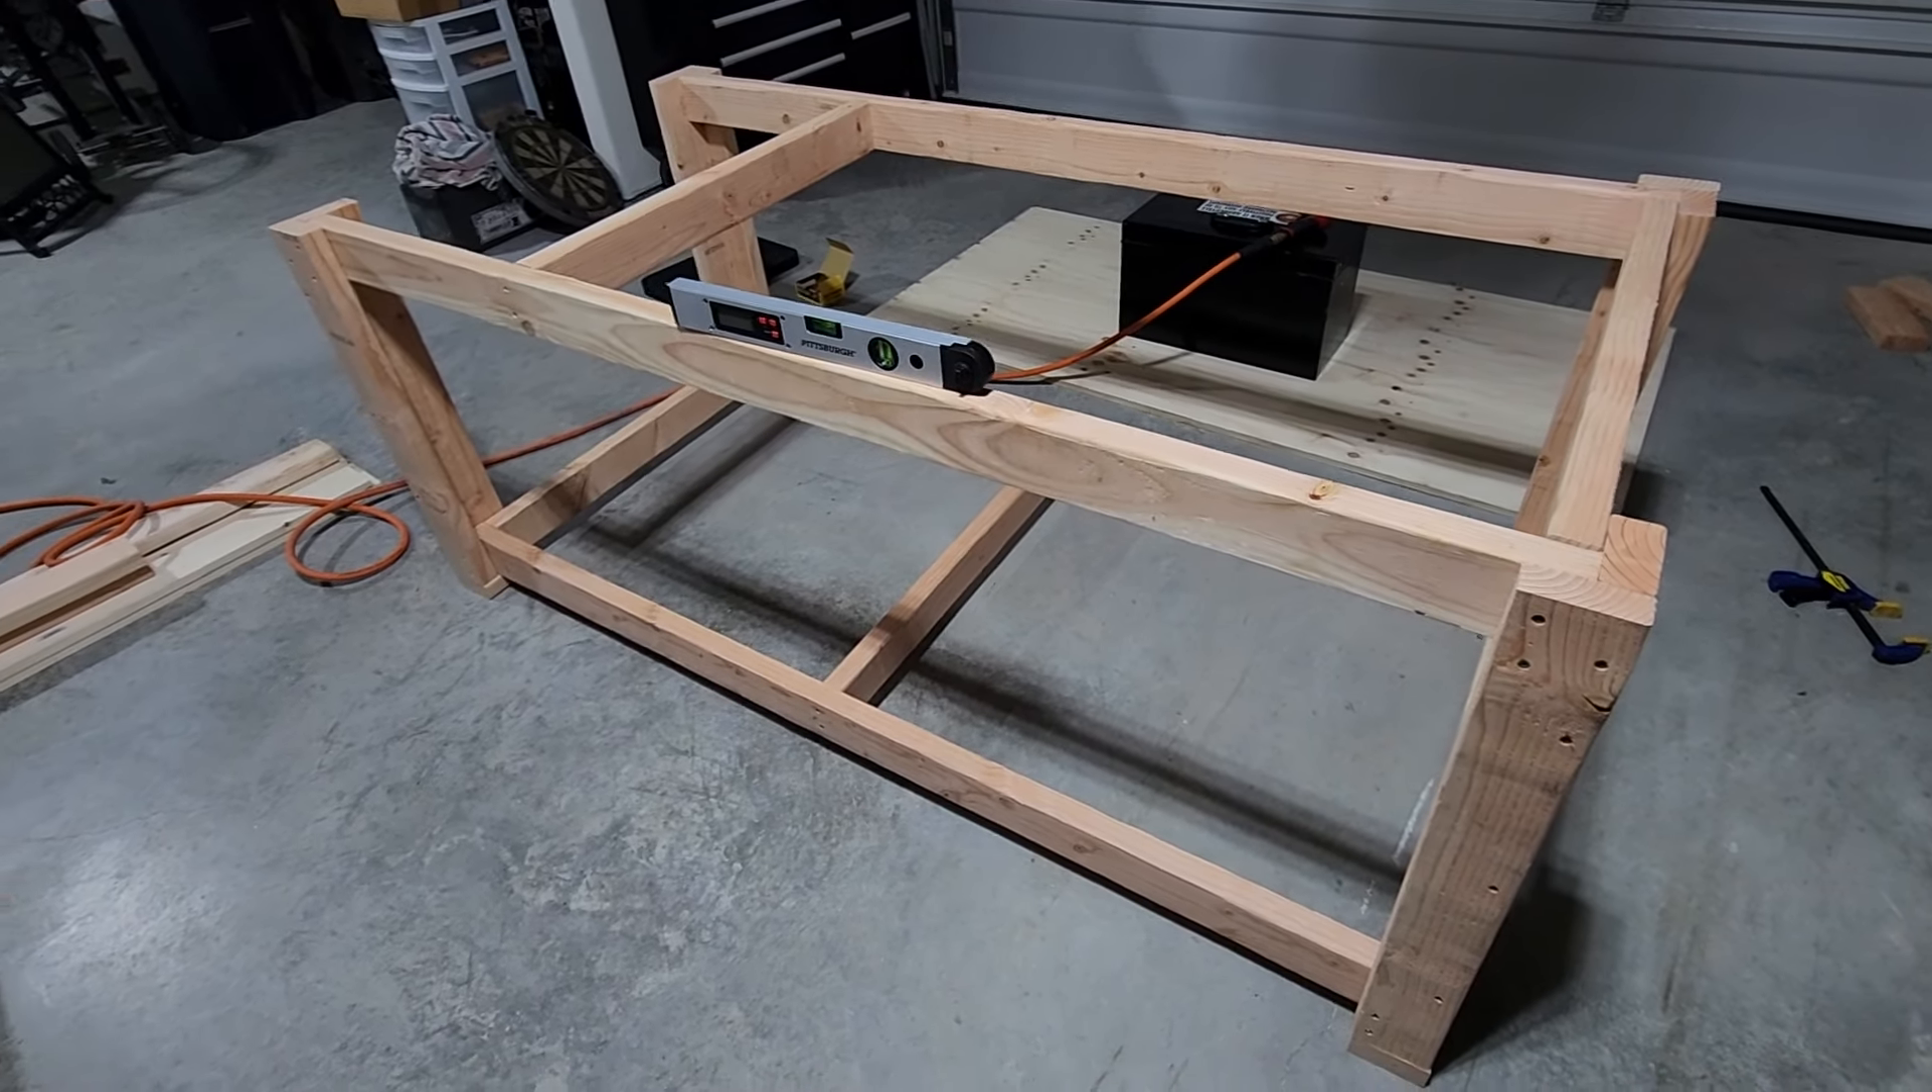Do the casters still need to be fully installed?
Yes.